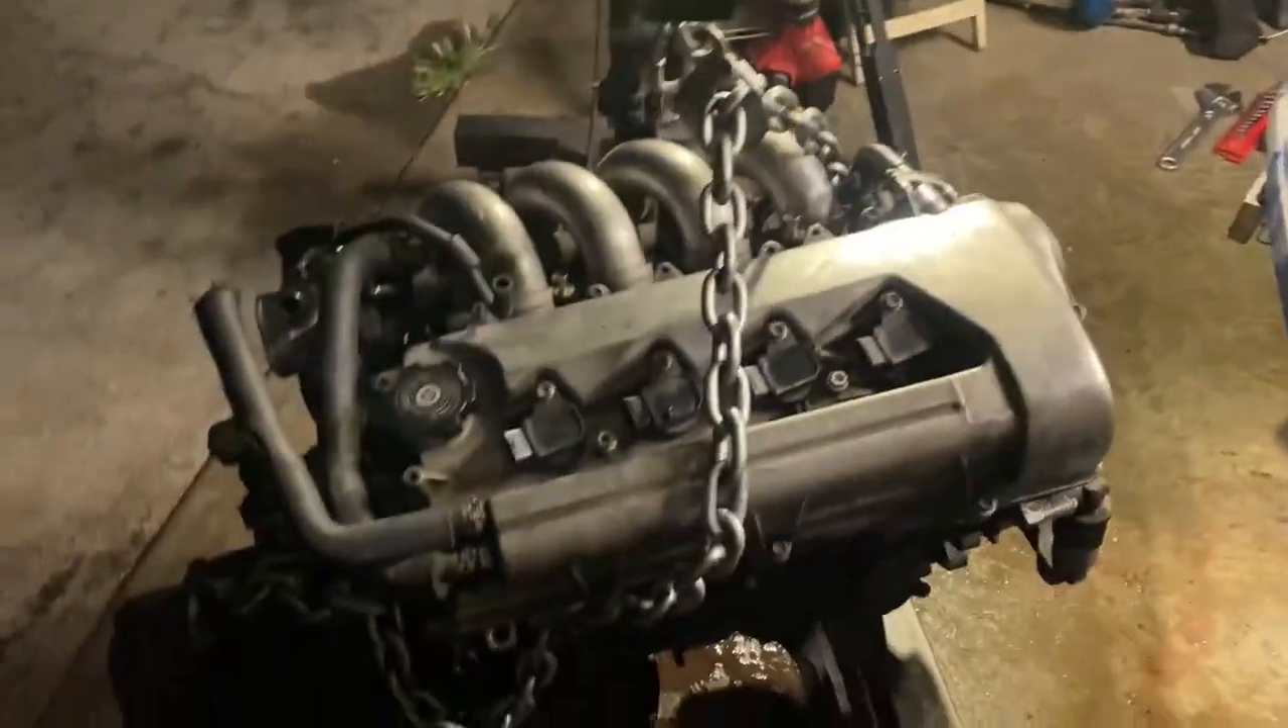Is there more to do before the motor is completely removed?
No.